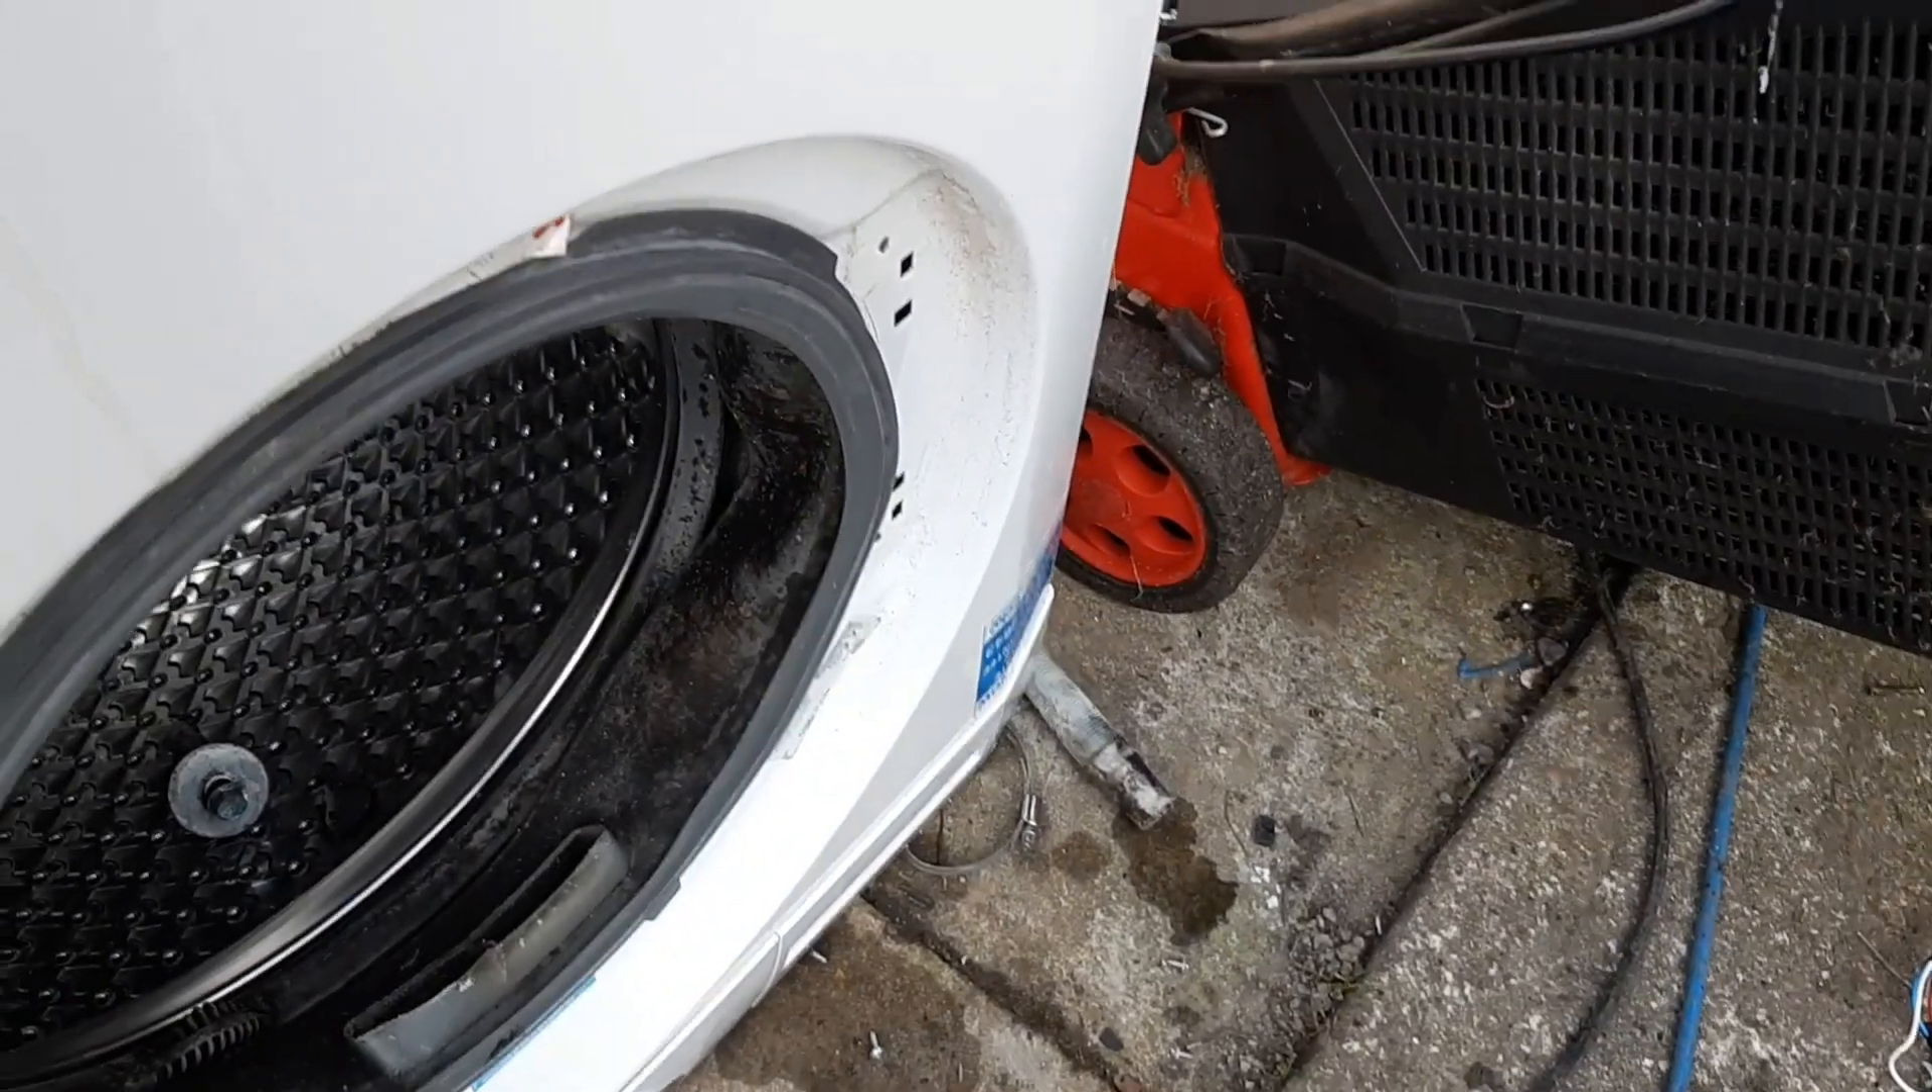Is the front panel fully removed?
No.